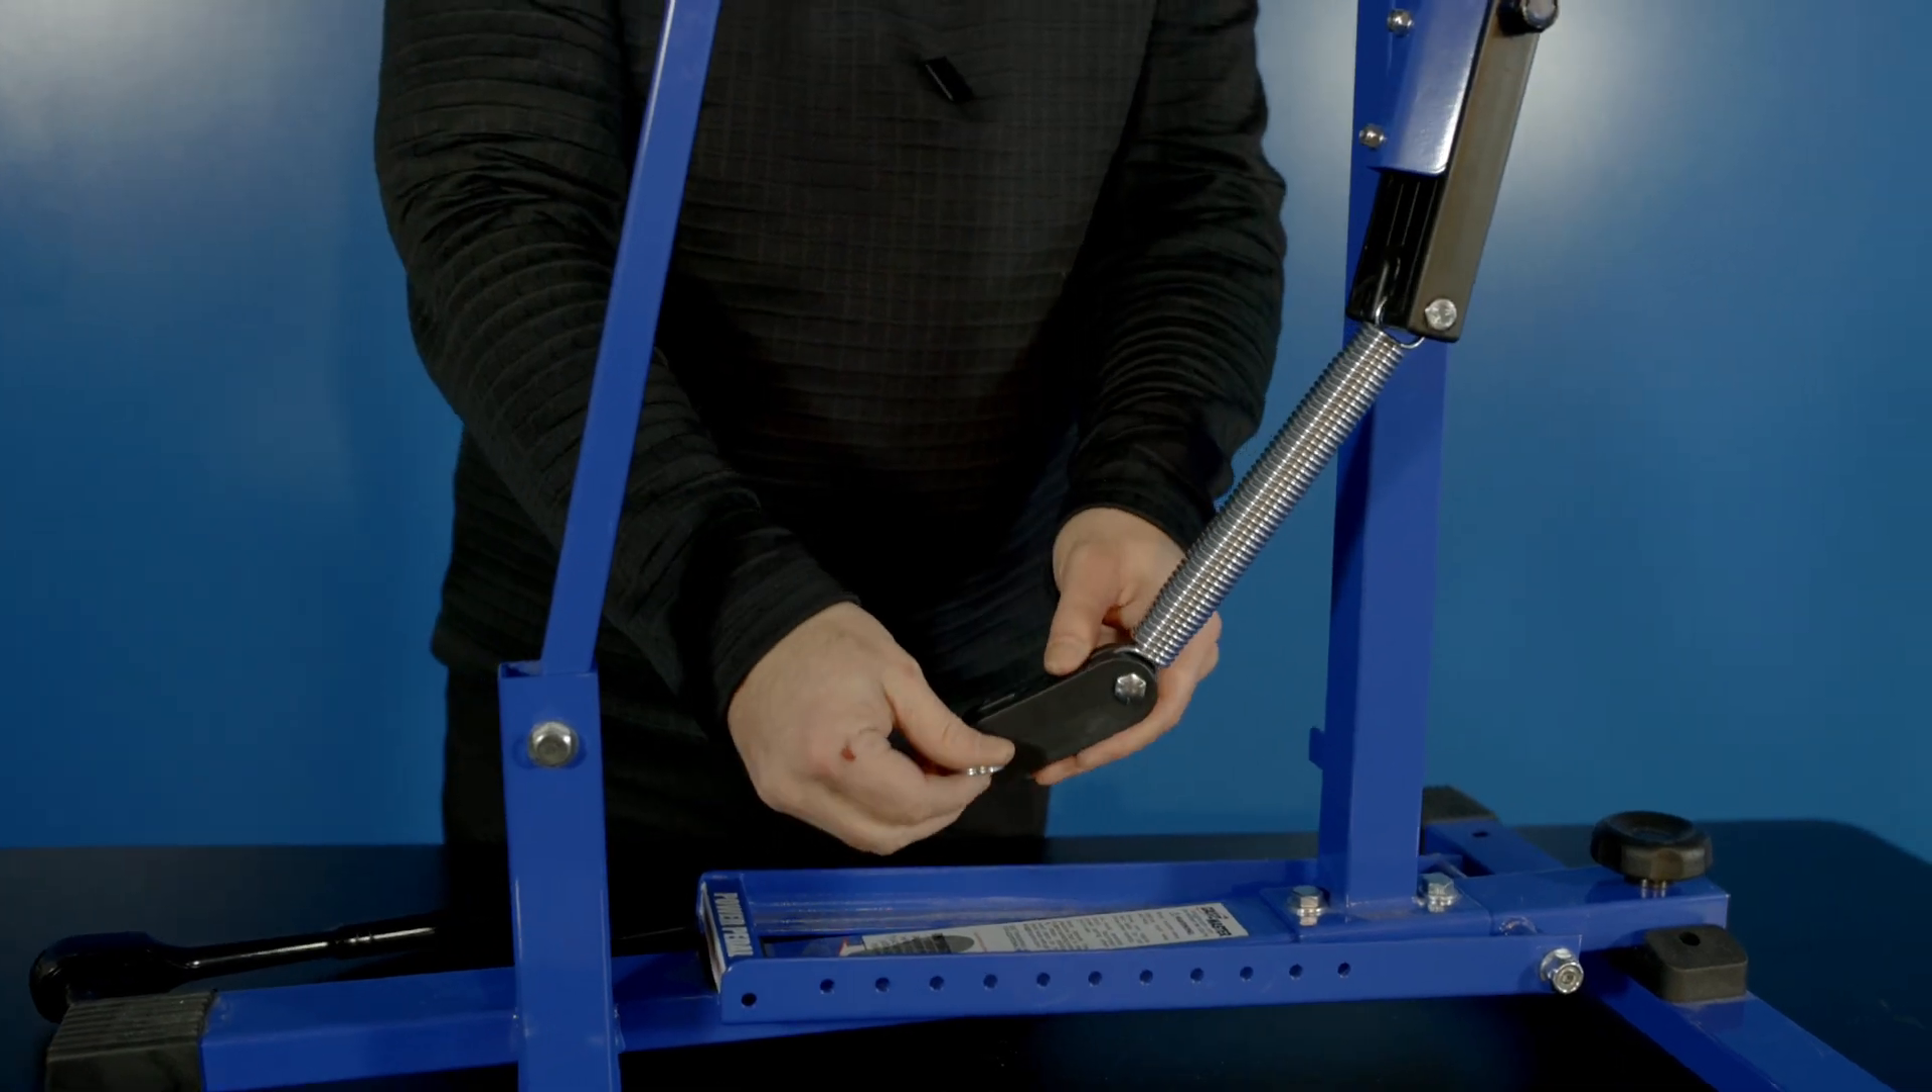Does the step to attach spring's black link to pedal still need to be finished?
Yes.